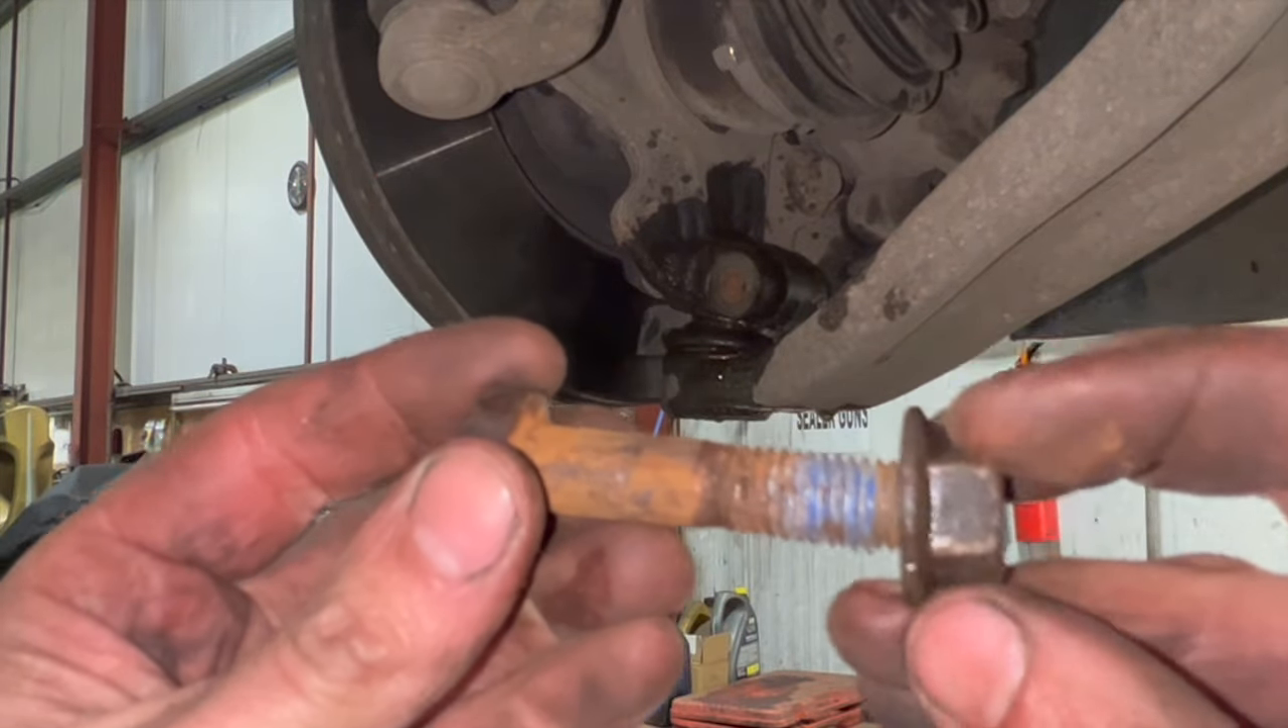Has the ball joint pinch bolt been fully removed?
Yes.